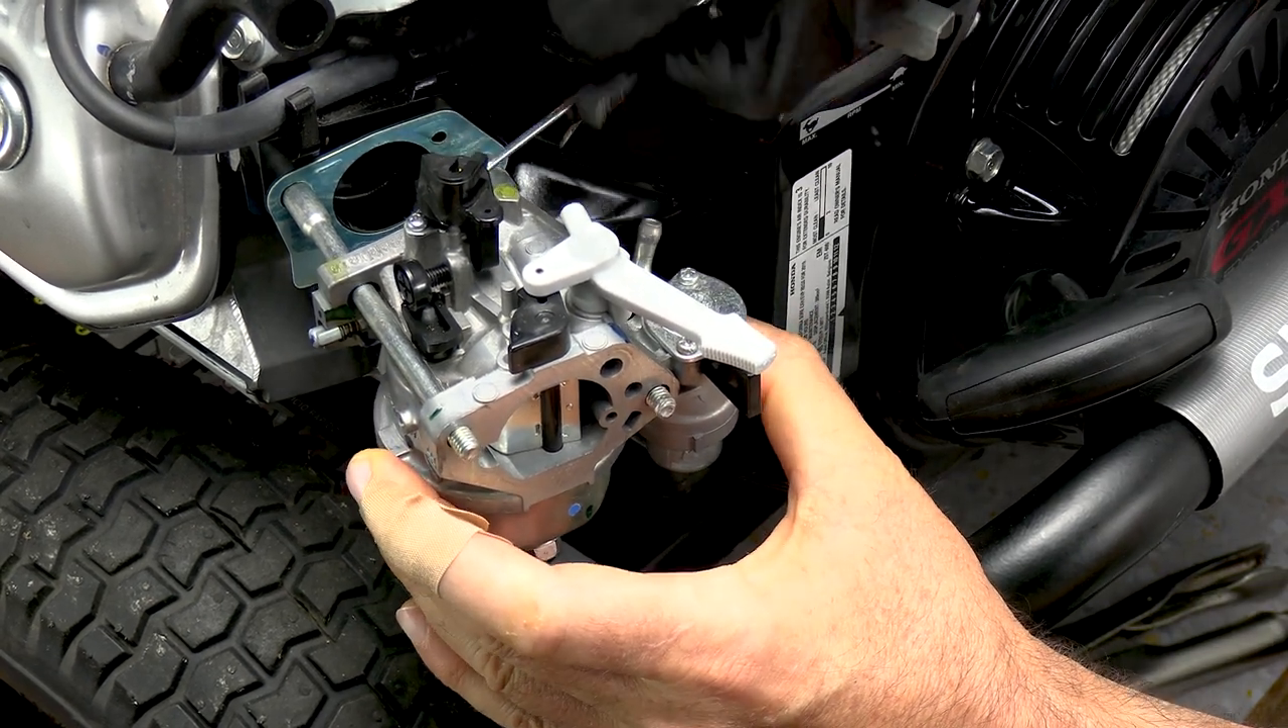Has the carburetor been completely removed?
No.